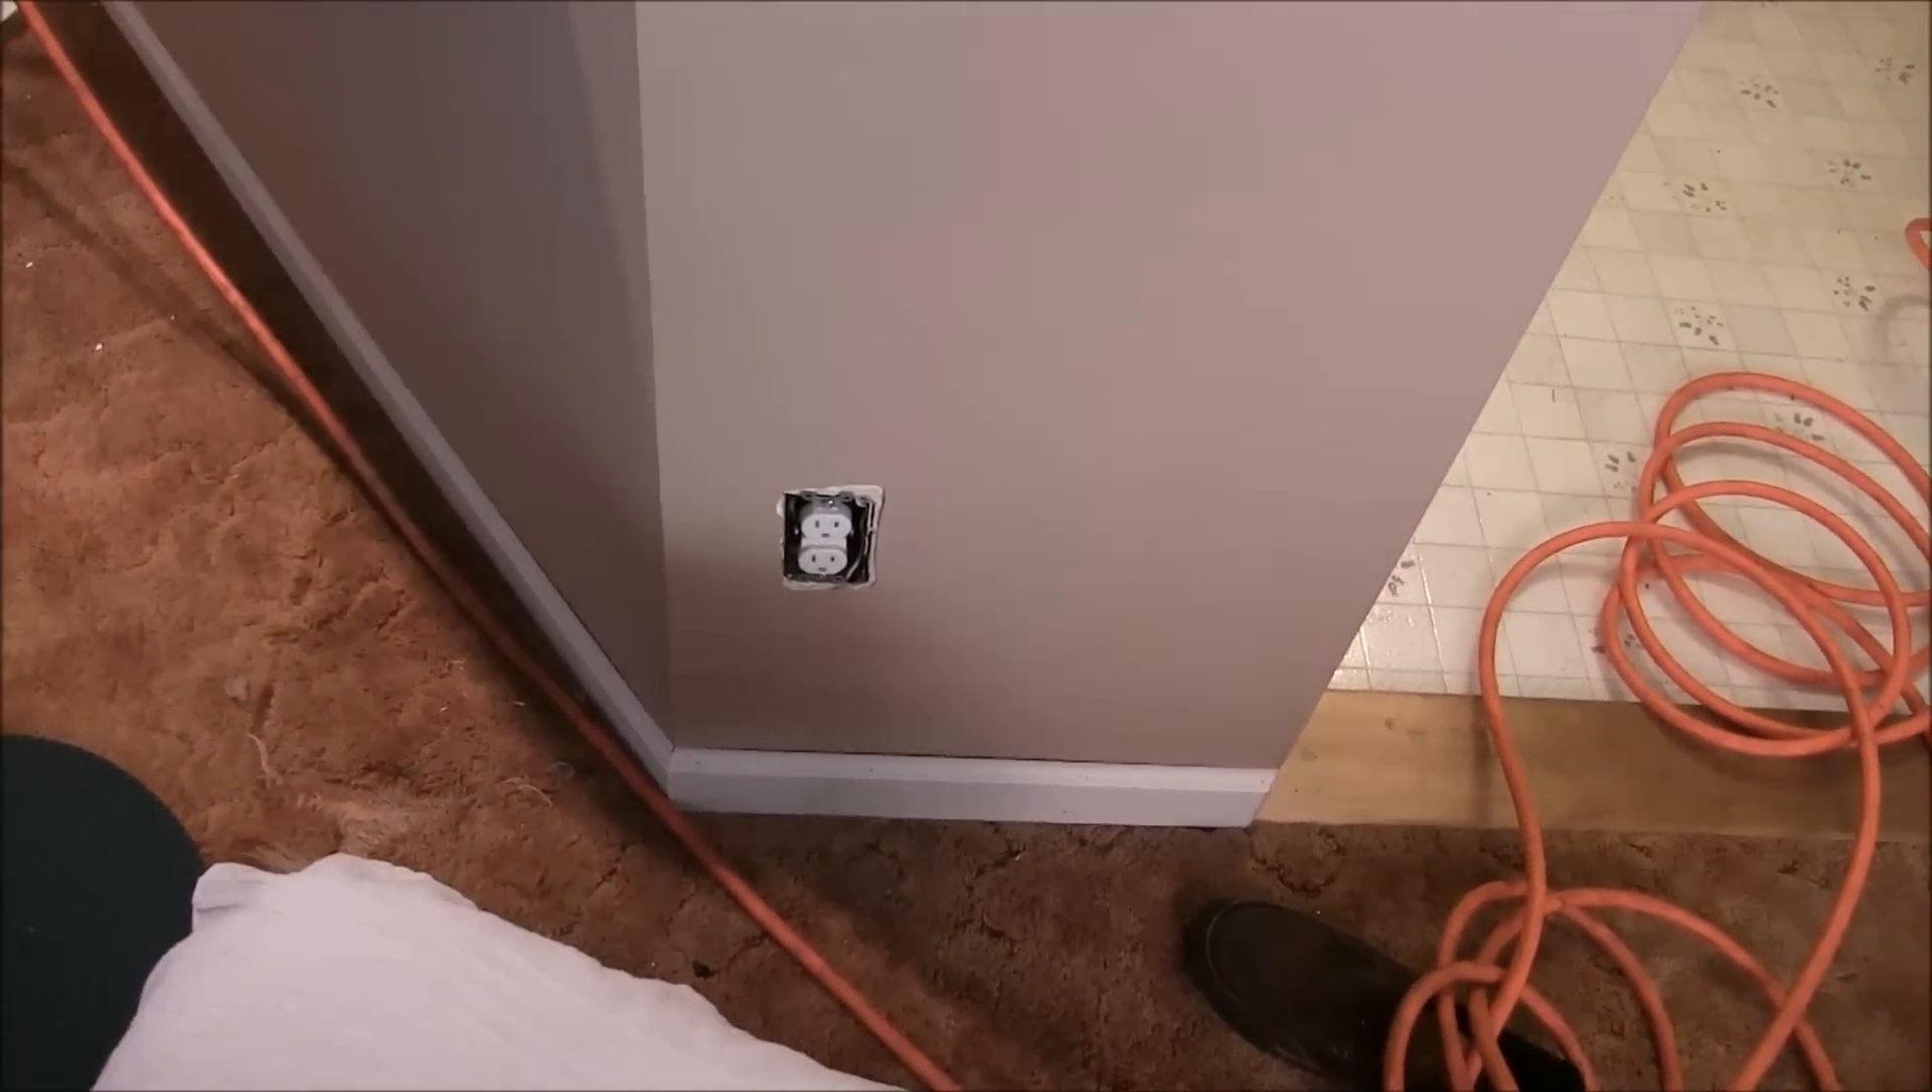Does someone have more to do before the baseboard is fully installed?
No.